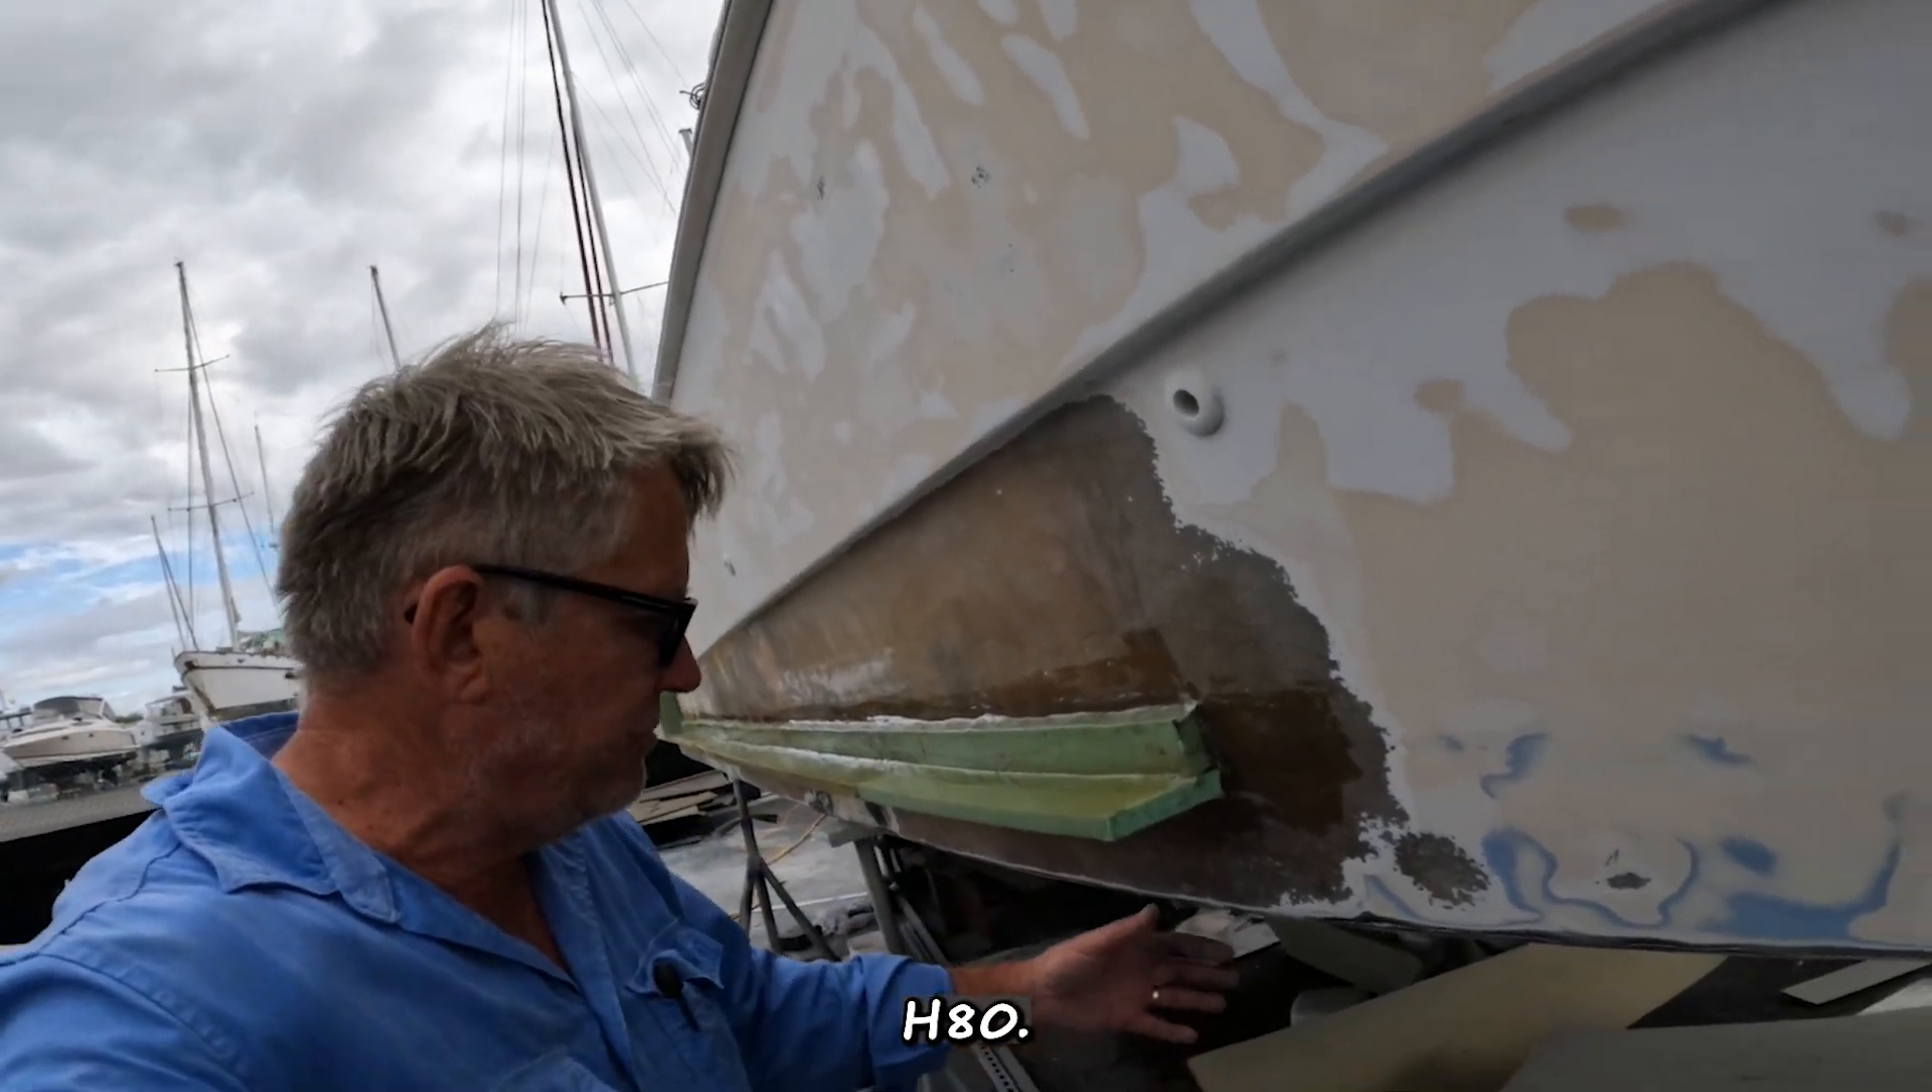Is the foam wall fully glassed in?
No.